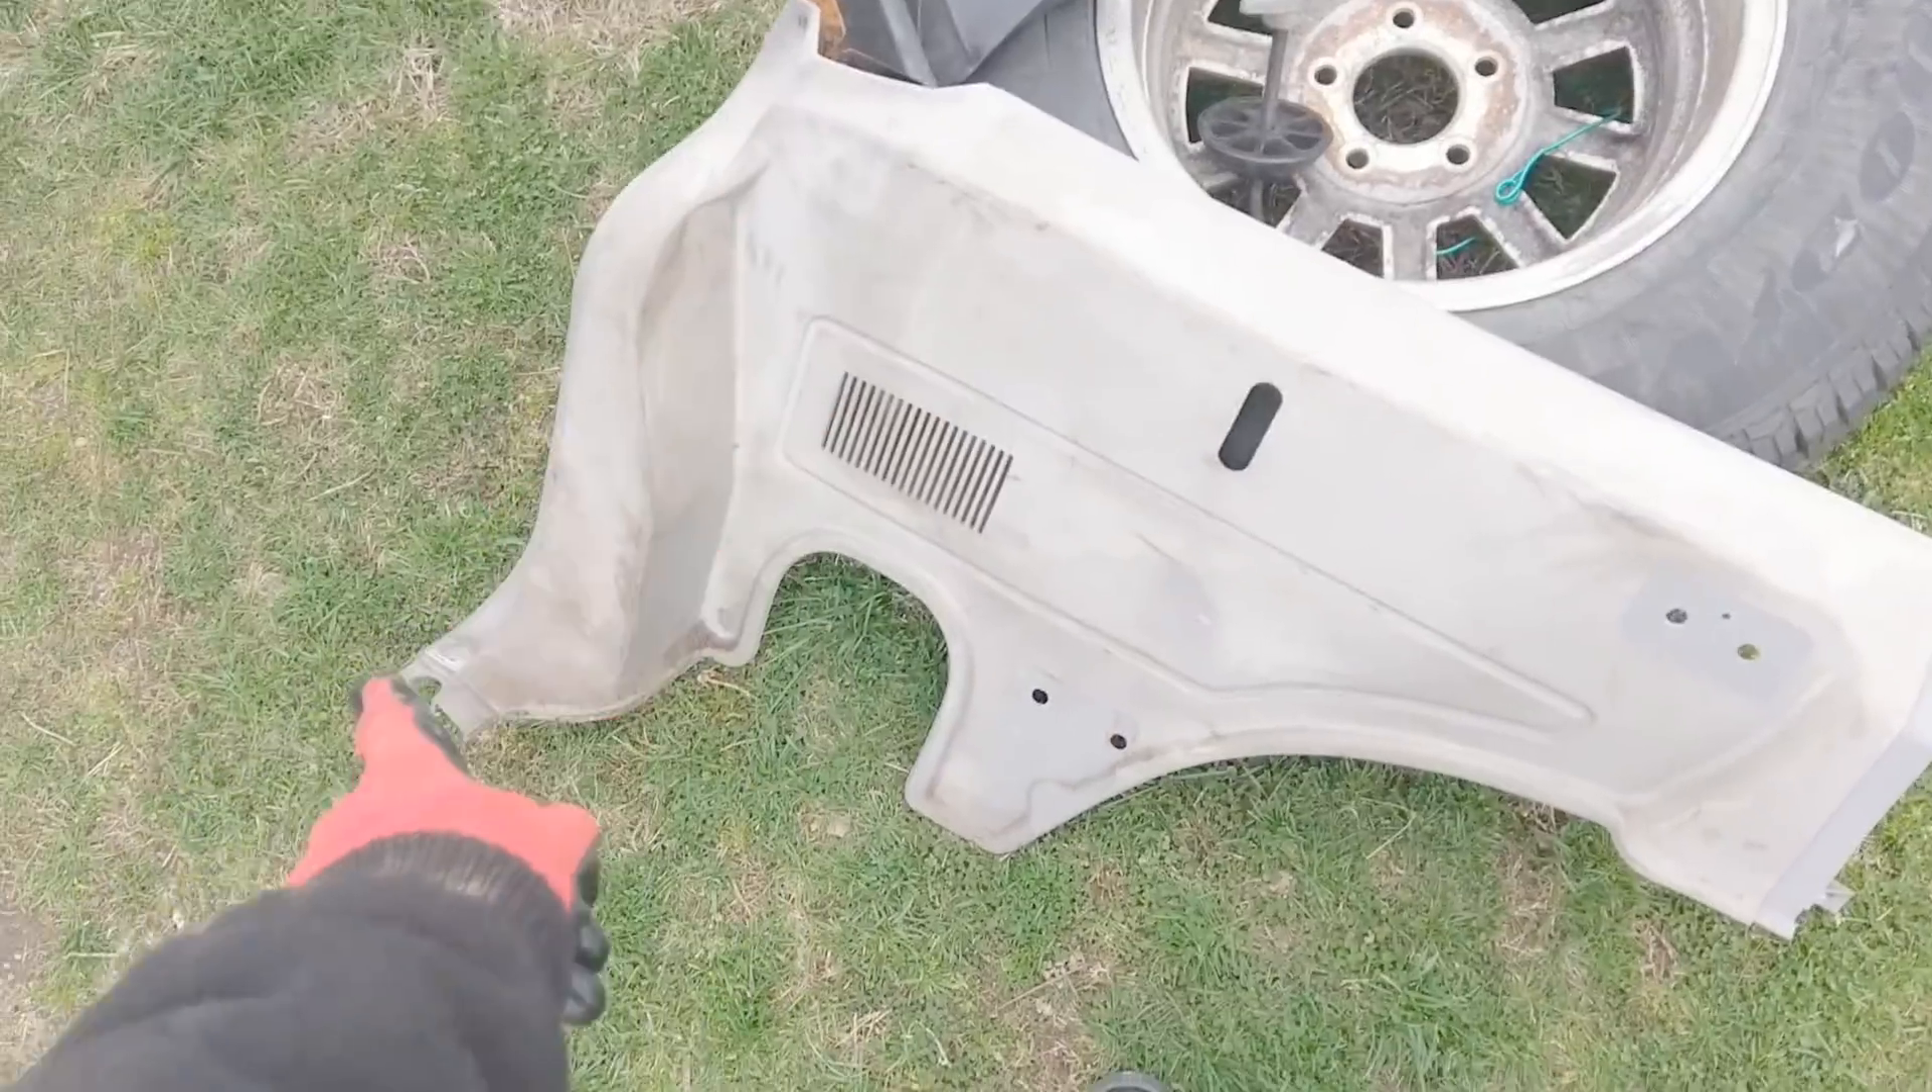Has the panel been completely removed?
Yes.